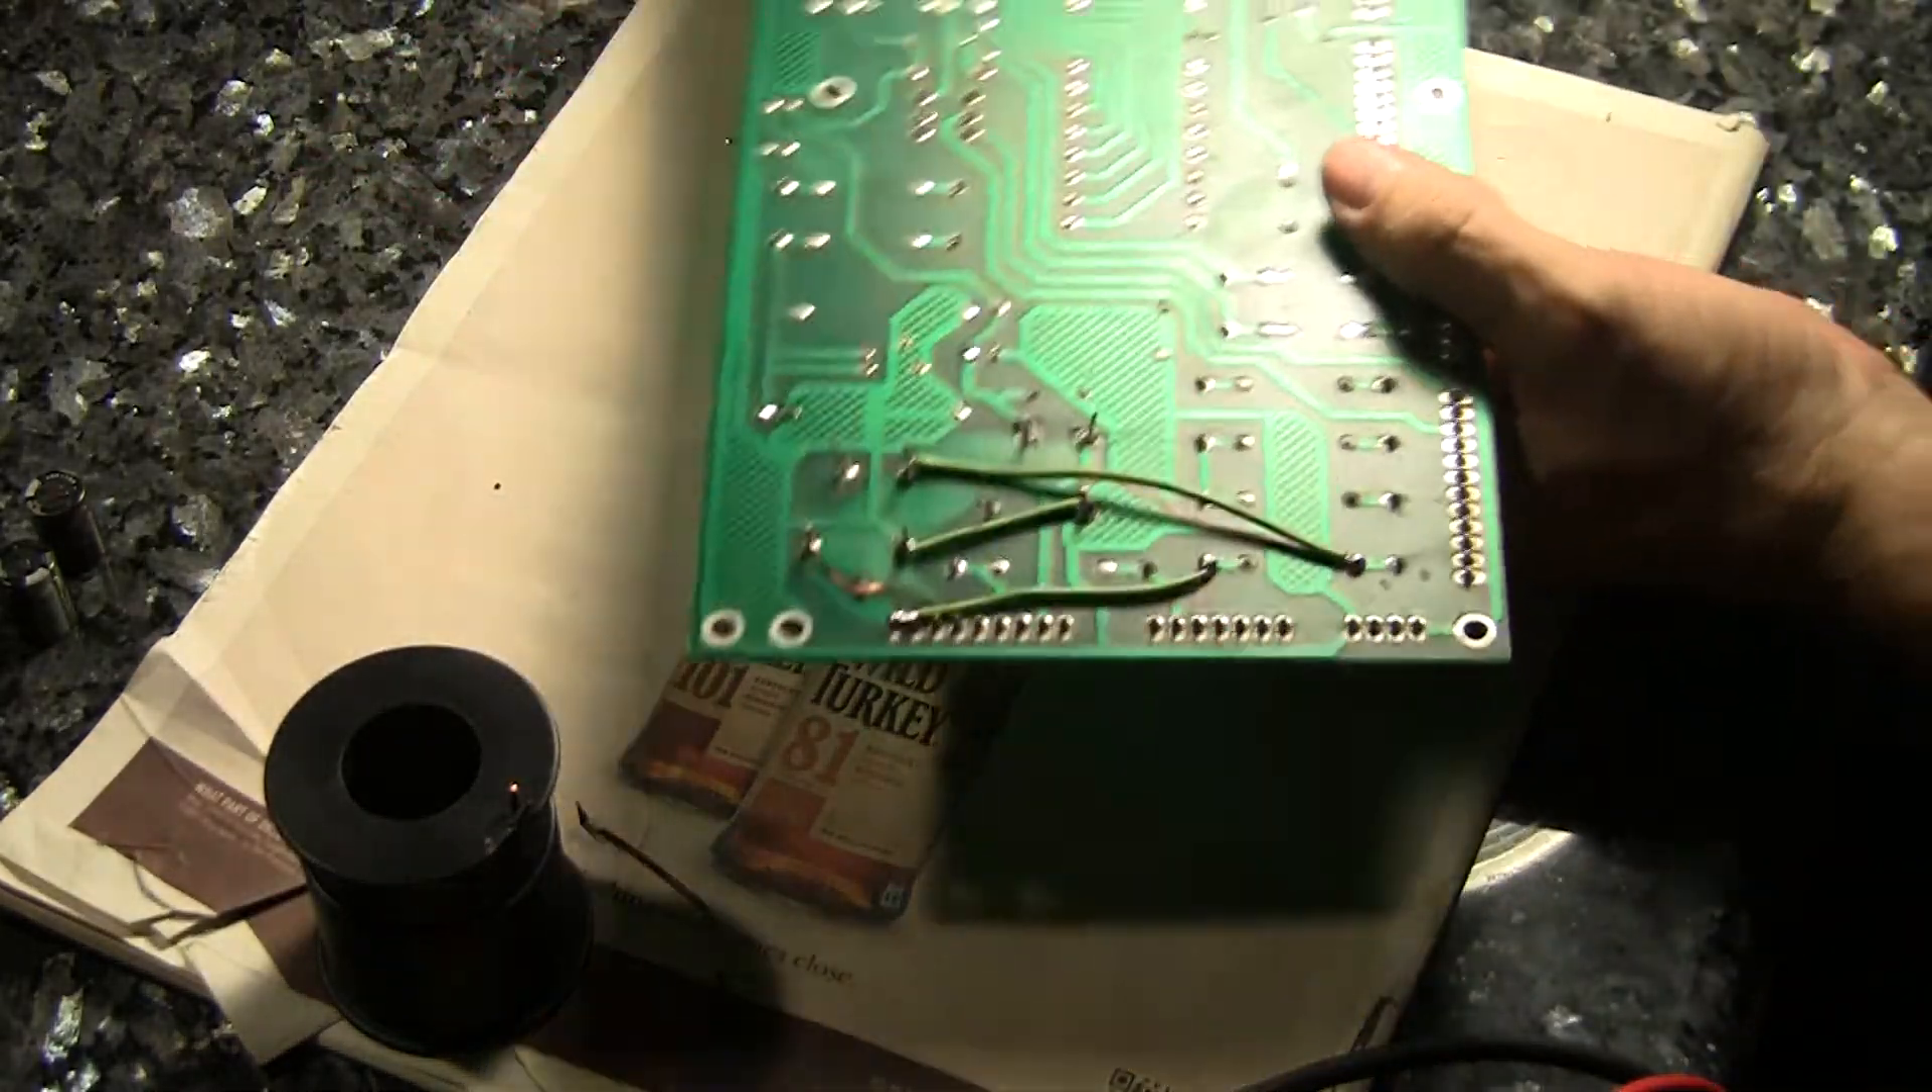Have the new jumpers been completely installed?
Yes.